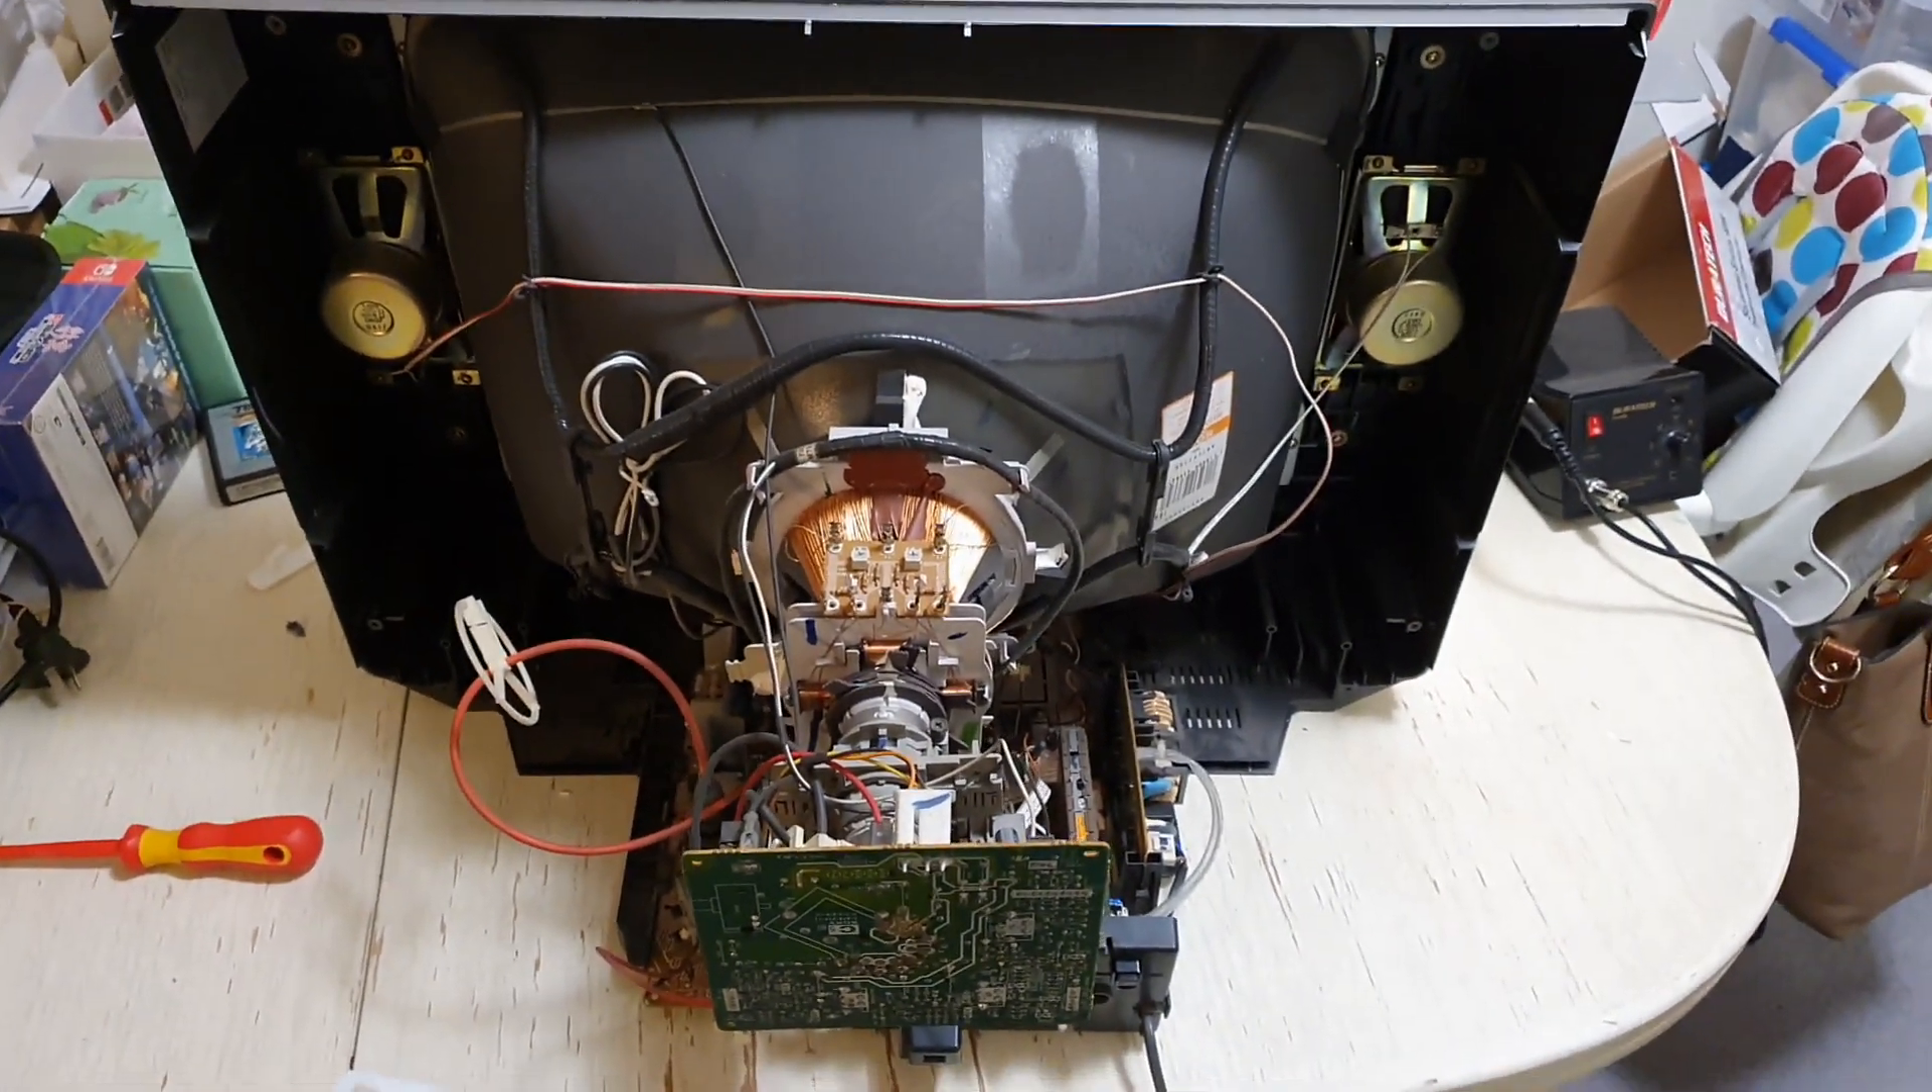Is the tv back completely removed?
Yes.